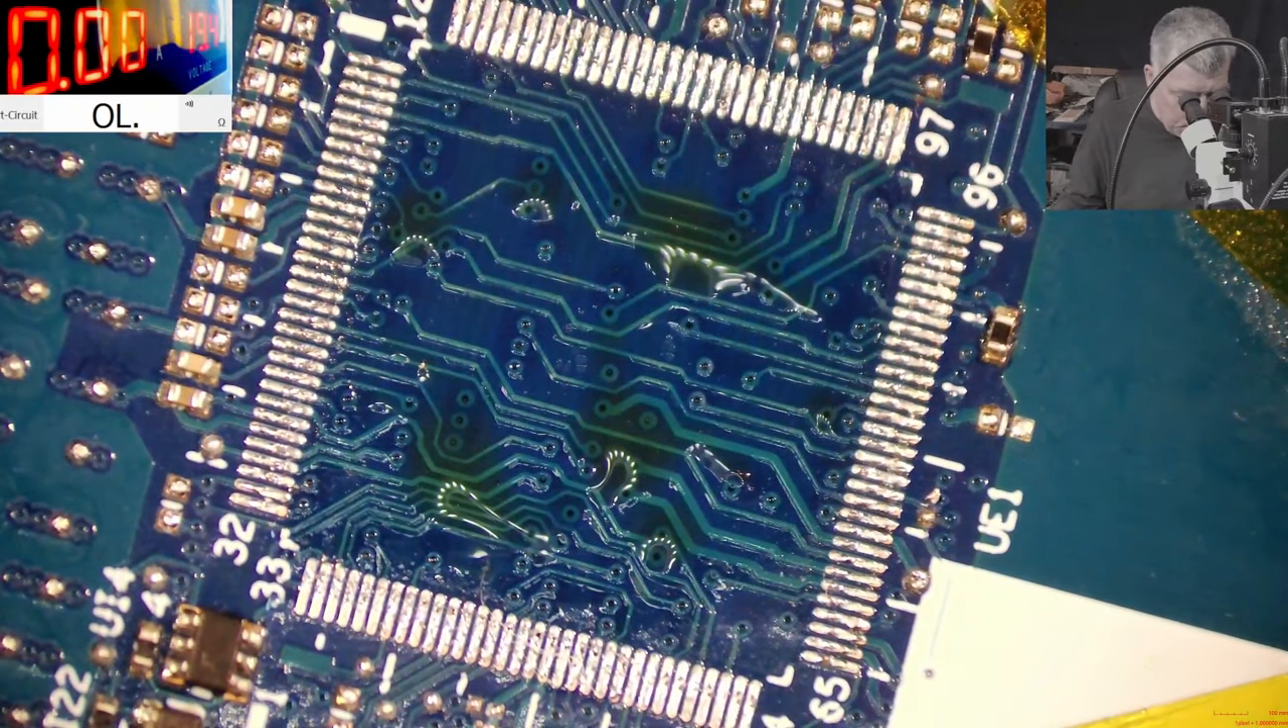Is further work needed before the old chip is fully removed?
No.